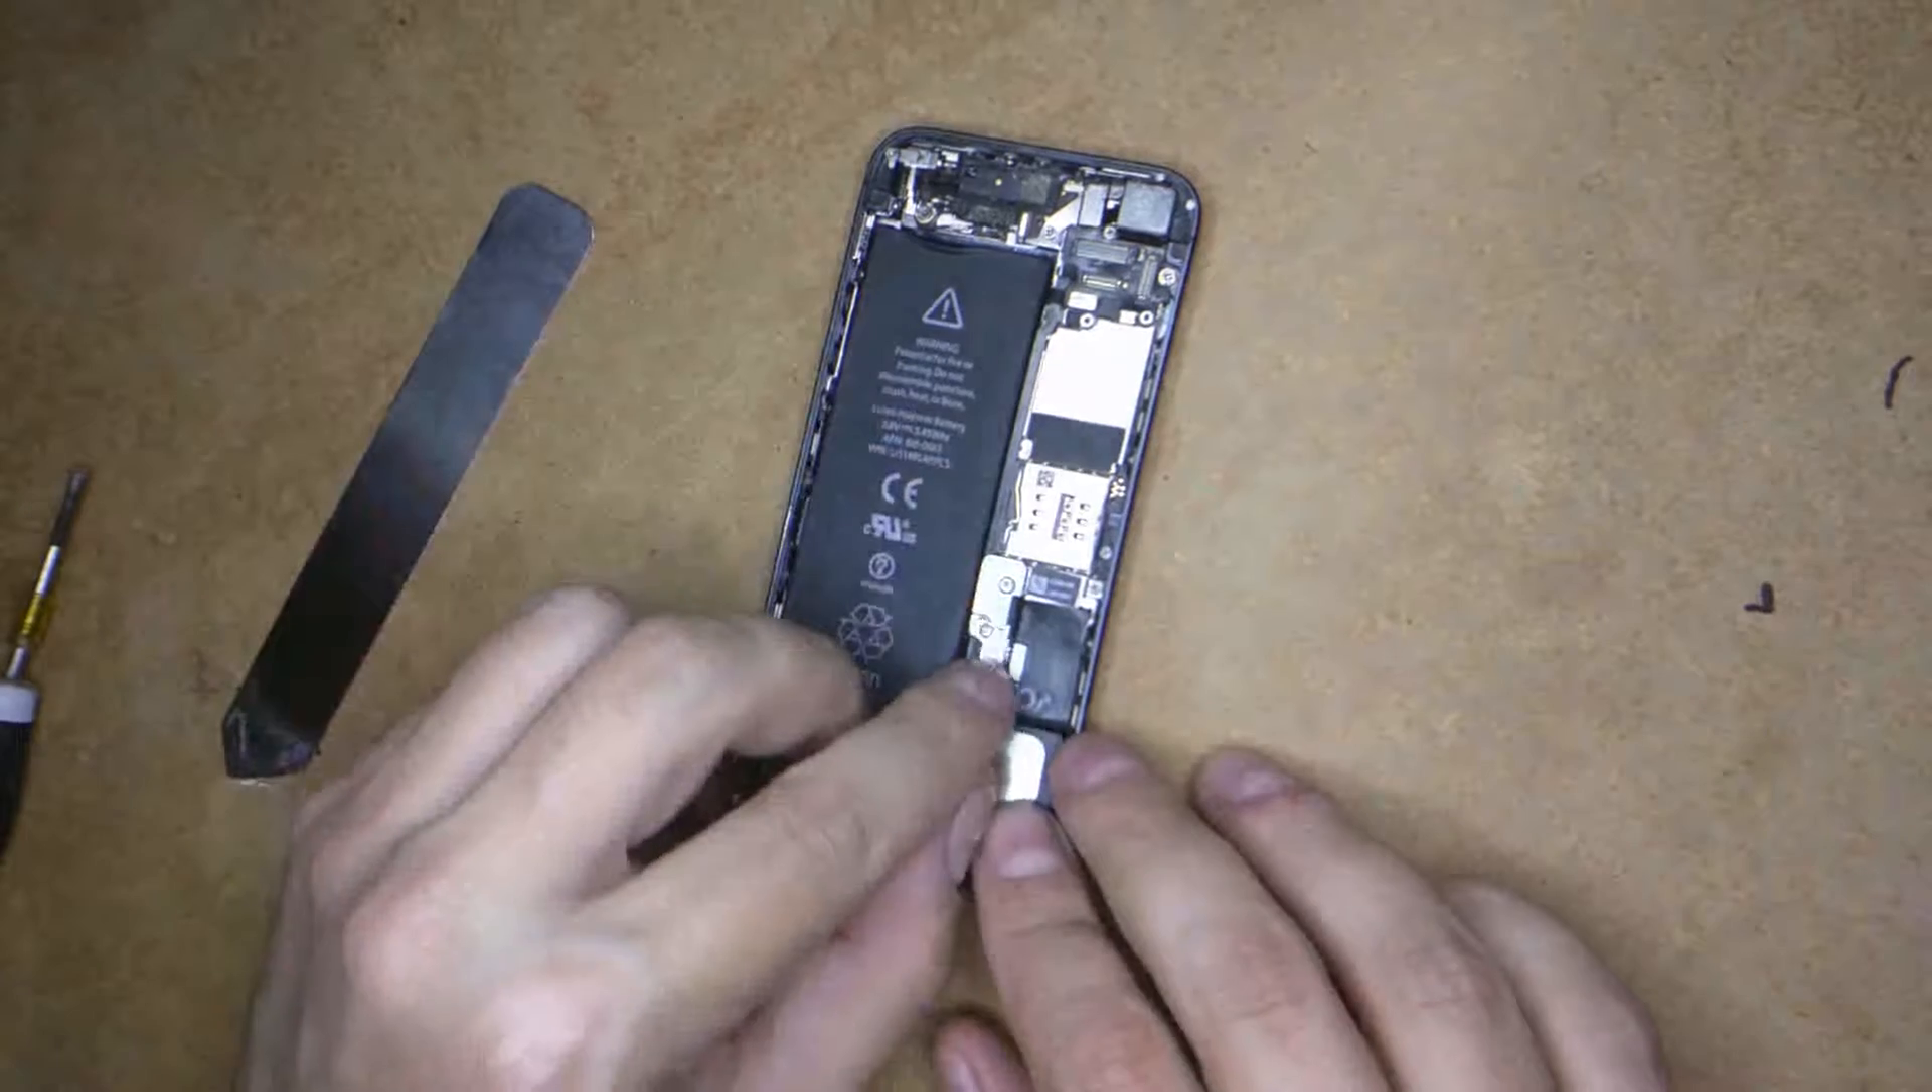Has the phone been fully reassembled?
No.